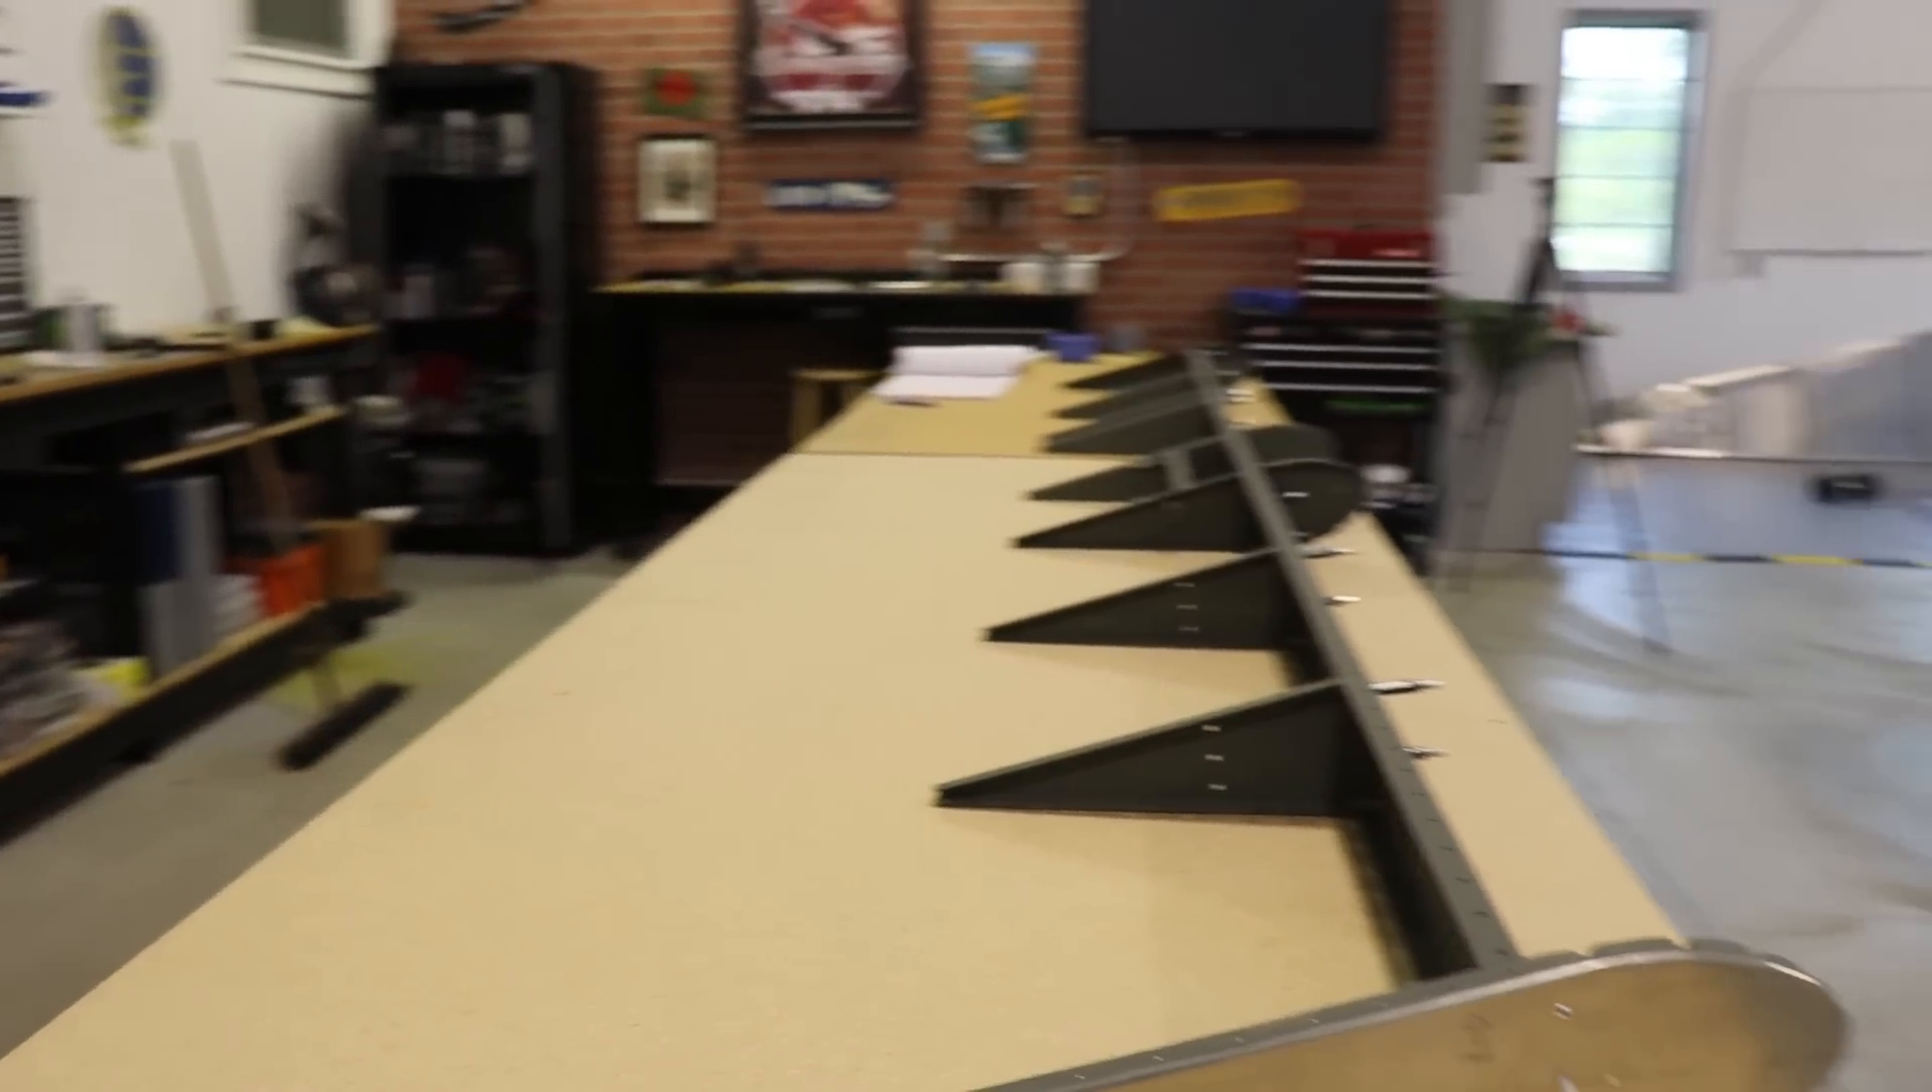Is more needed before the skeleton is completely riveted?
Yes.